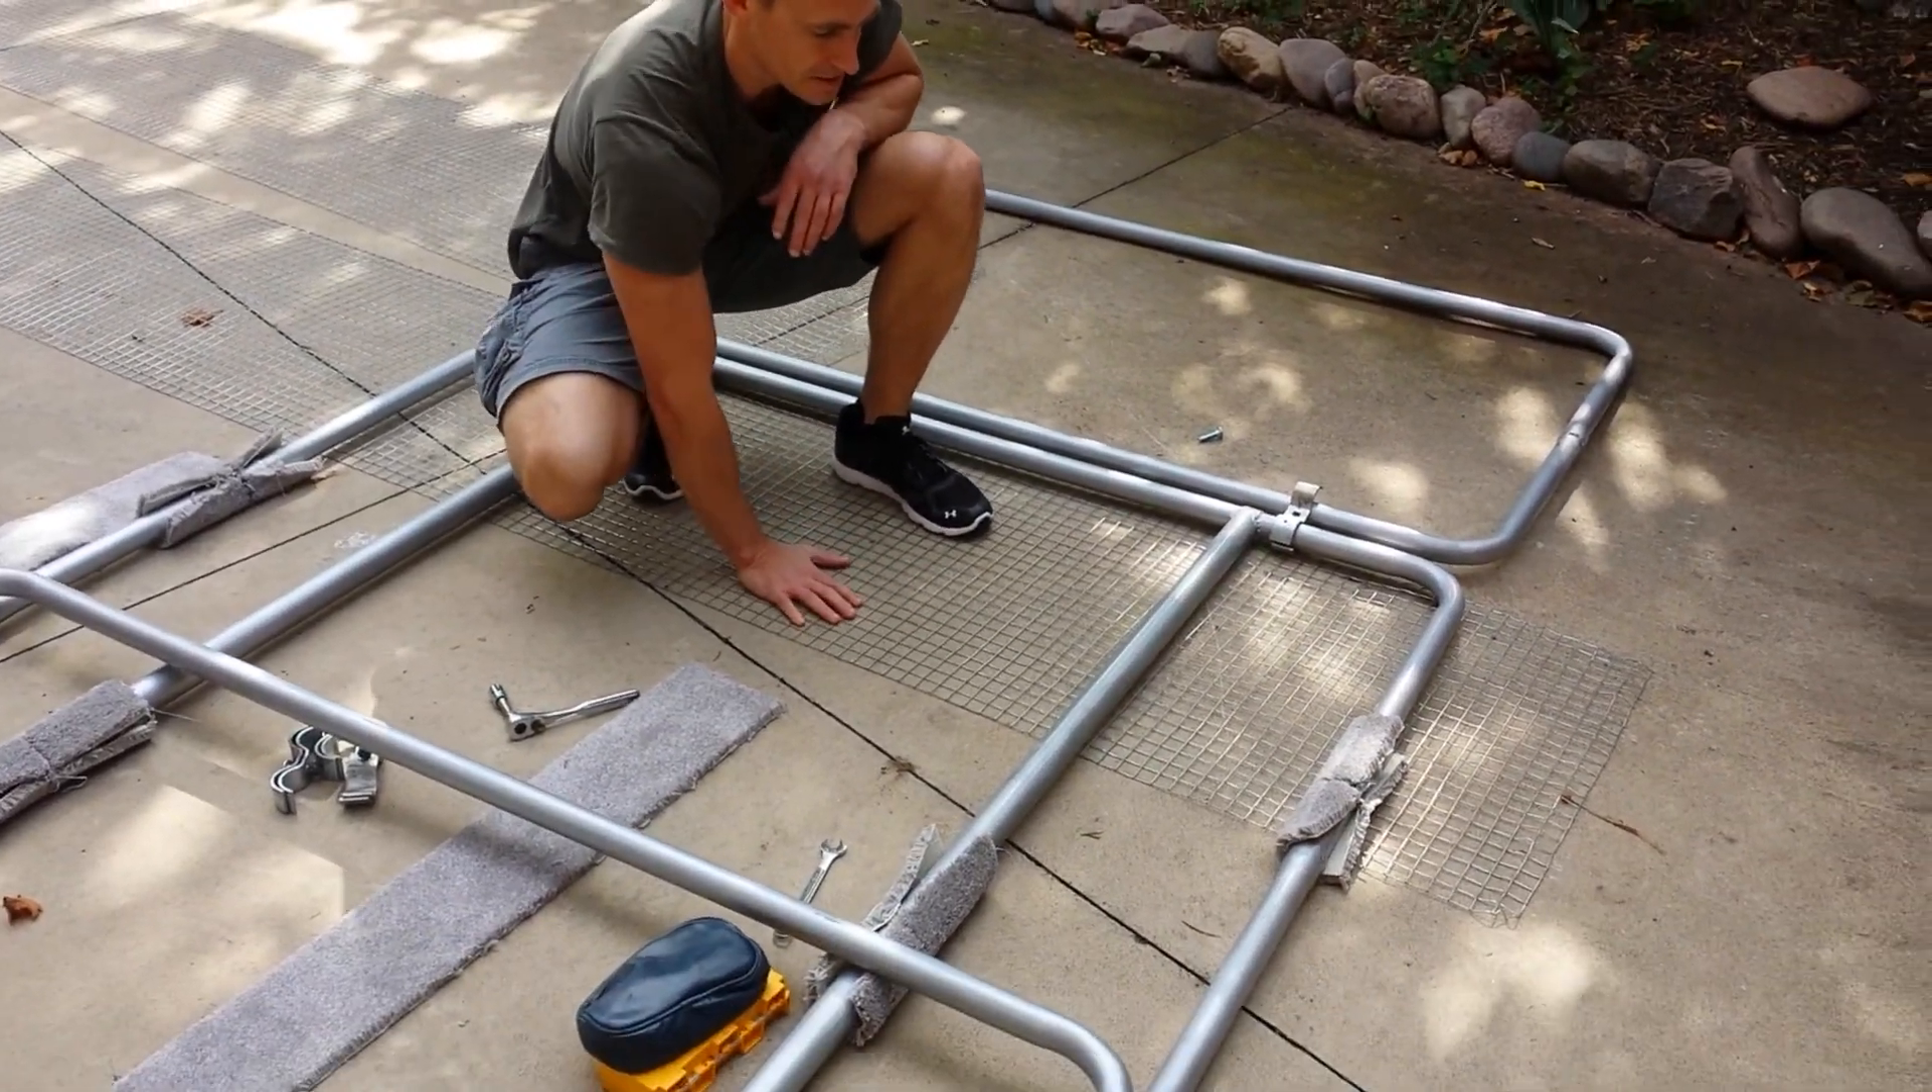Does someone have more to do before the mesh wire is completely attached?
Yes.